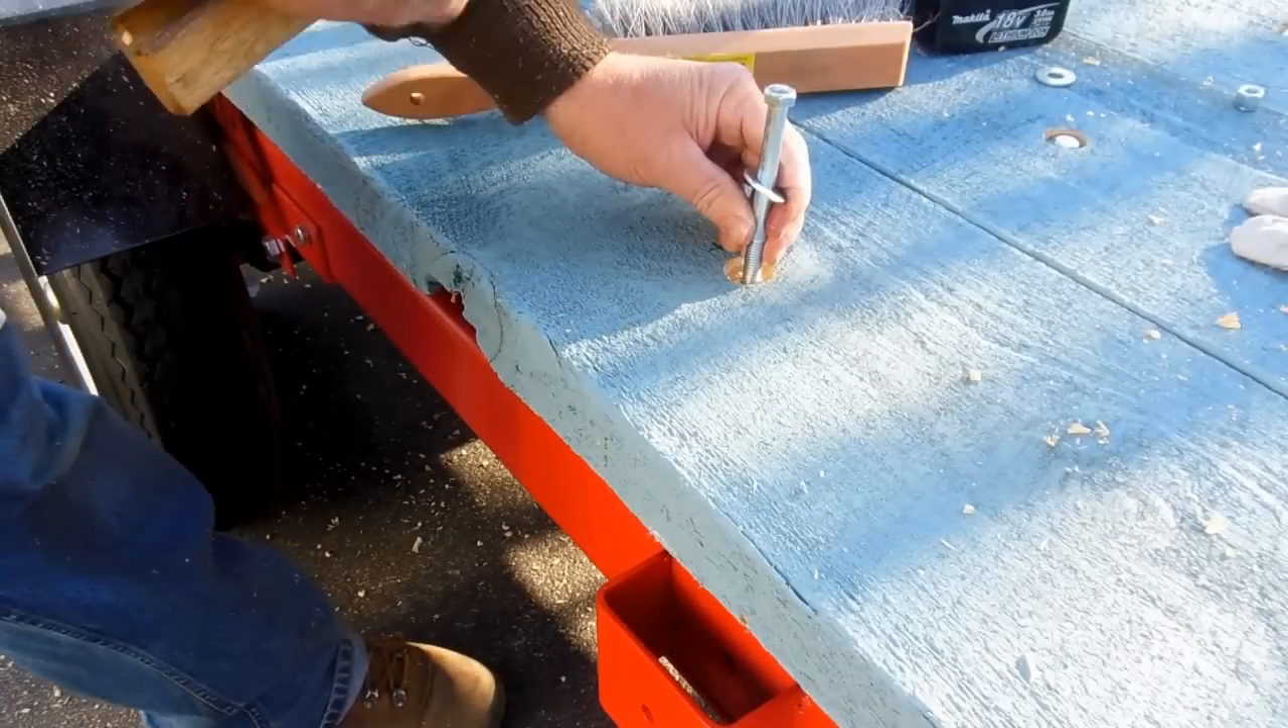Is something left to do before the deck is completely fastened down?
Yes.